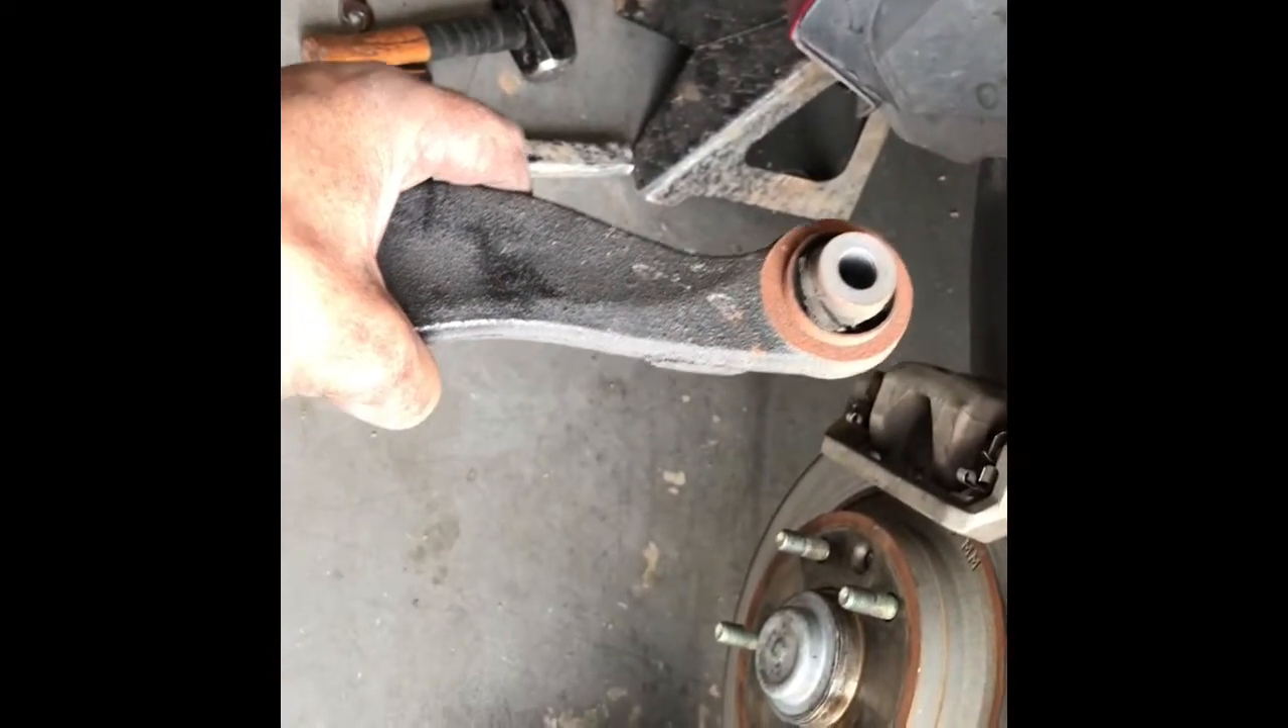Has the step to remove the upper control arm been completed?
Yes.